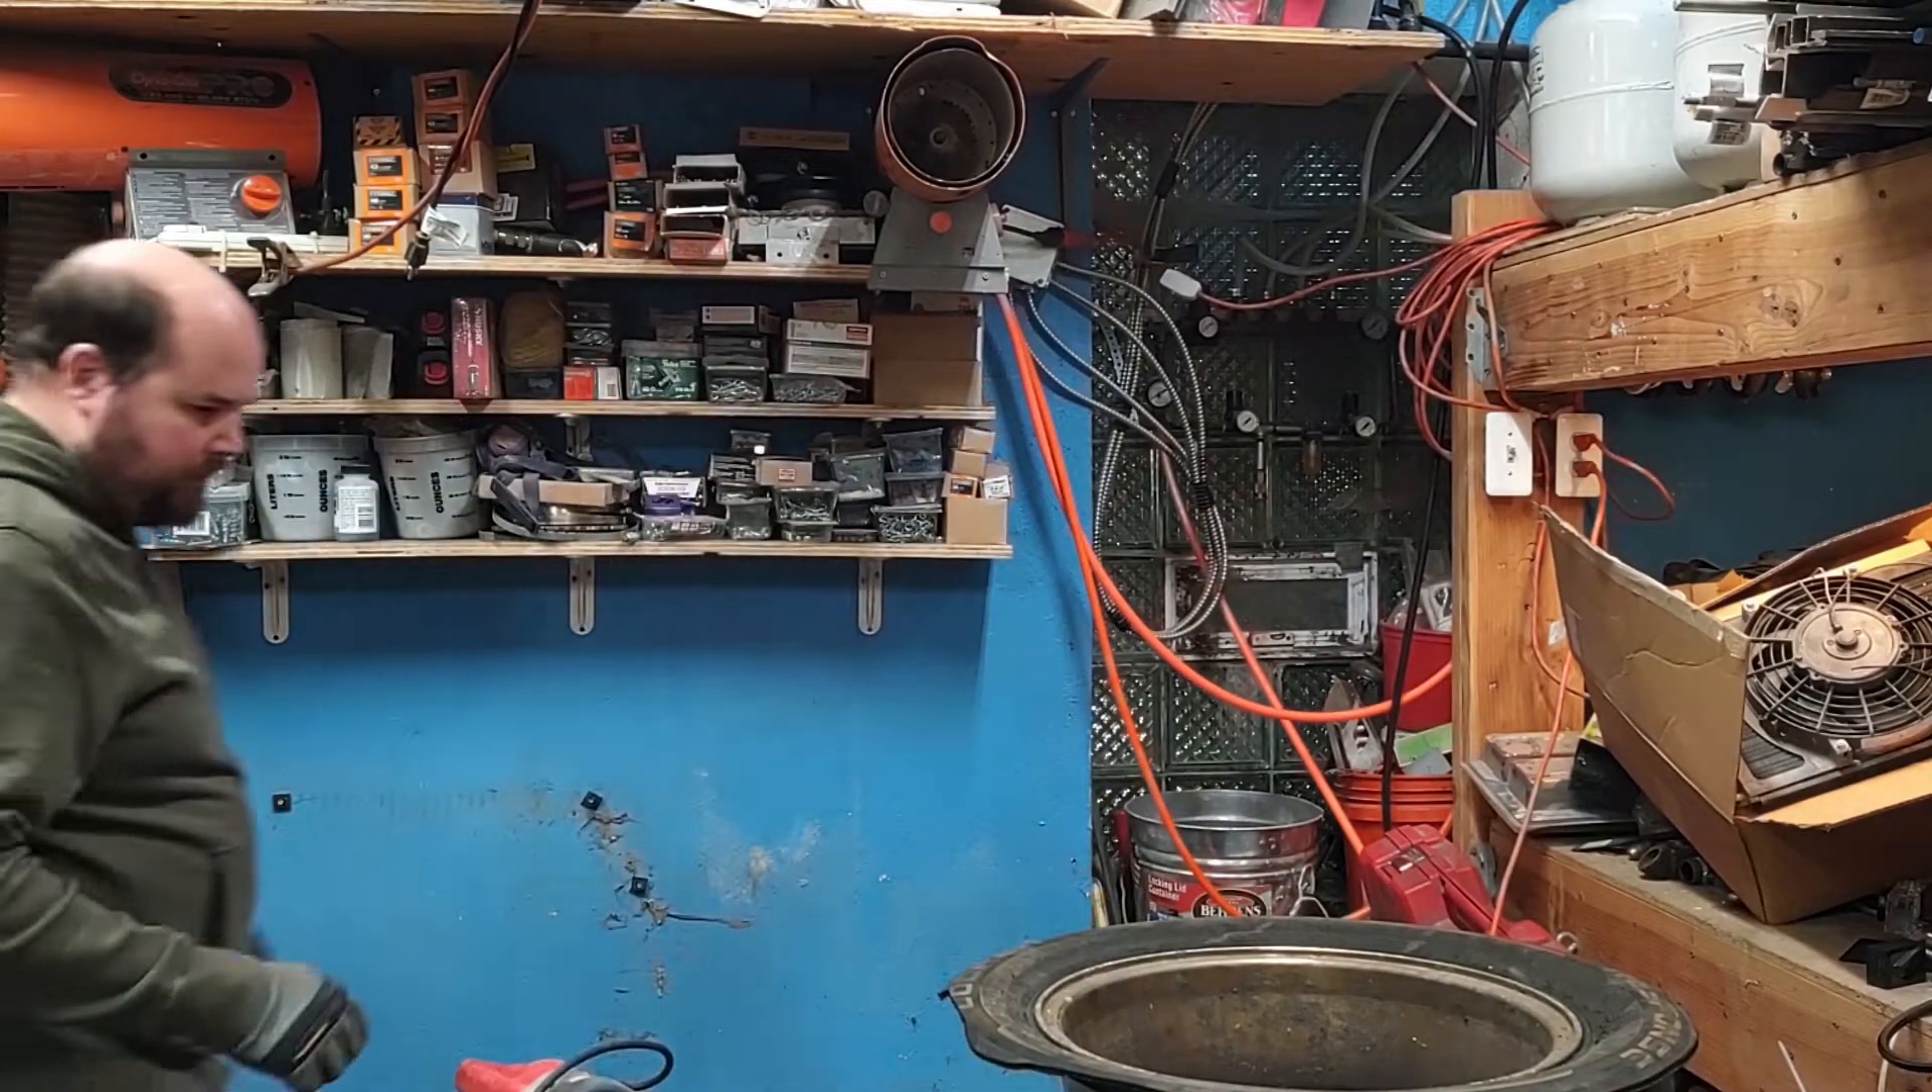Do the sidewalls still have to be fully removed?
Yes.